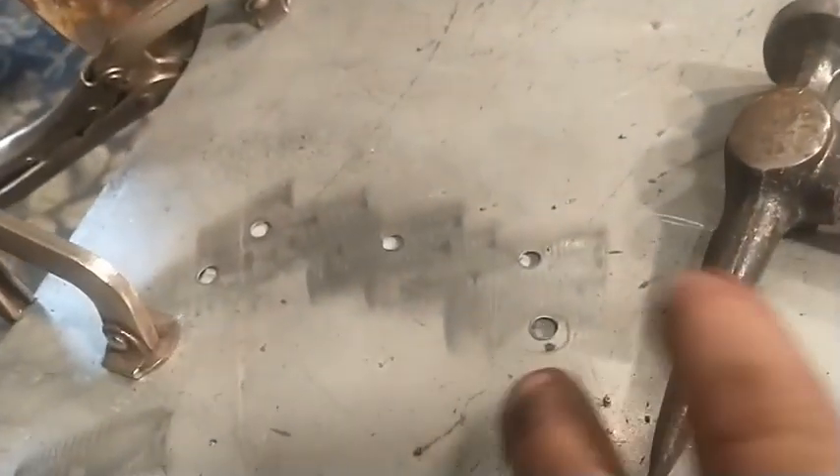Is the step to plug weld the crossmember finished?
No.